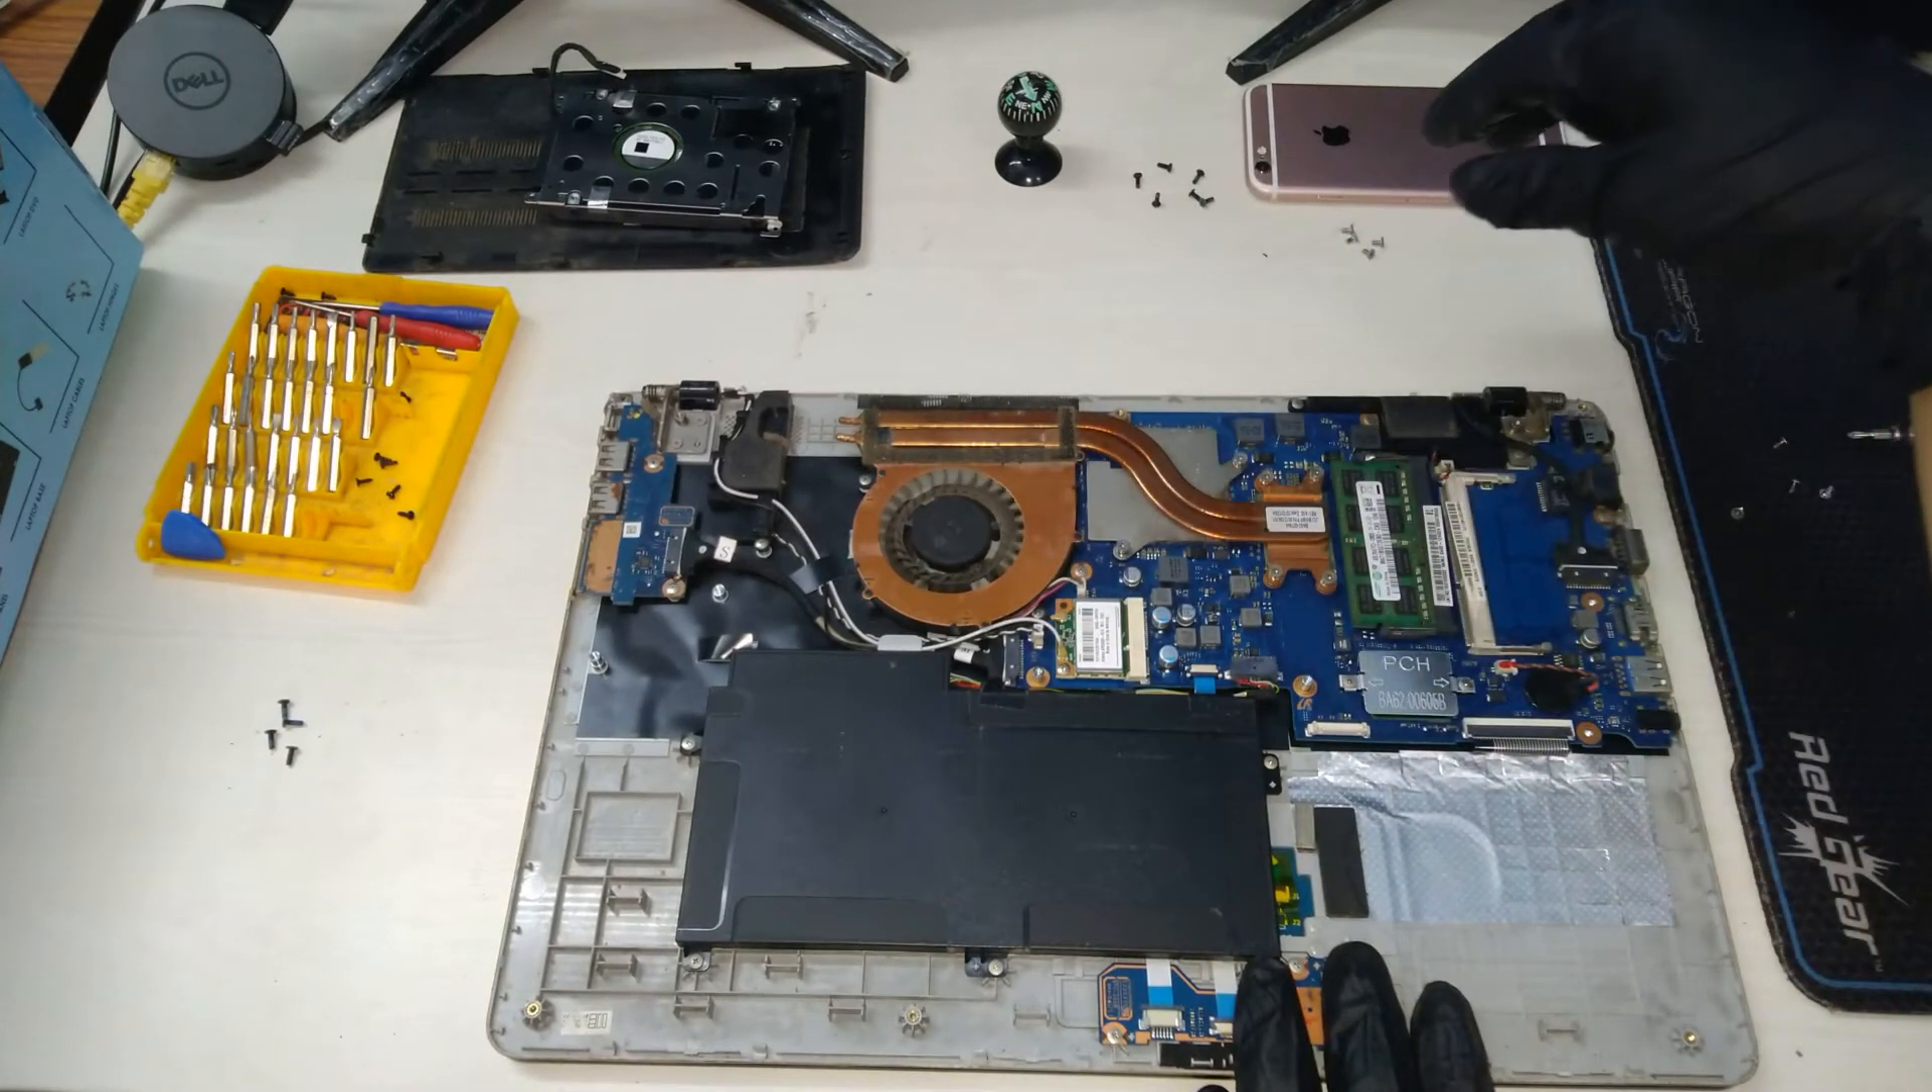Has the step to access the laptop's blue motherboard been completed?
Yes.